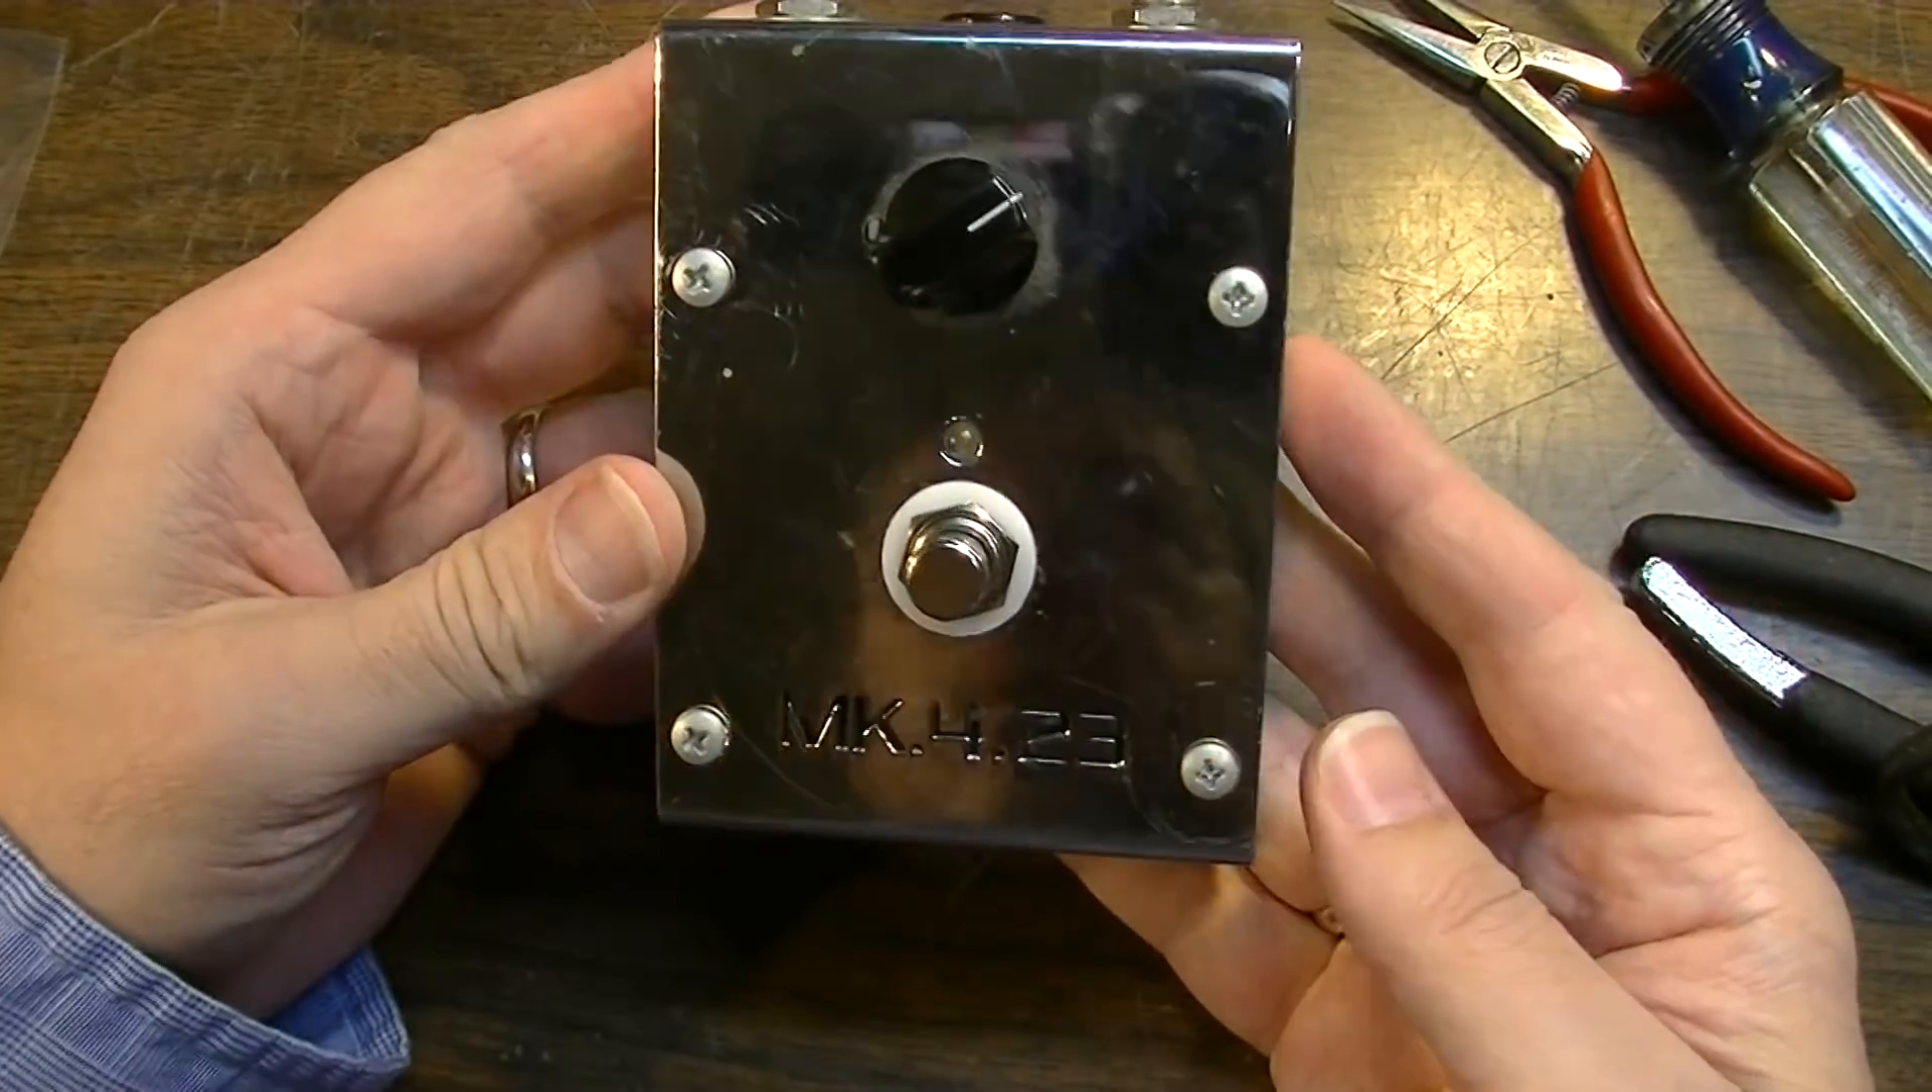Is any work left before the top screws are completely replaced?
No.